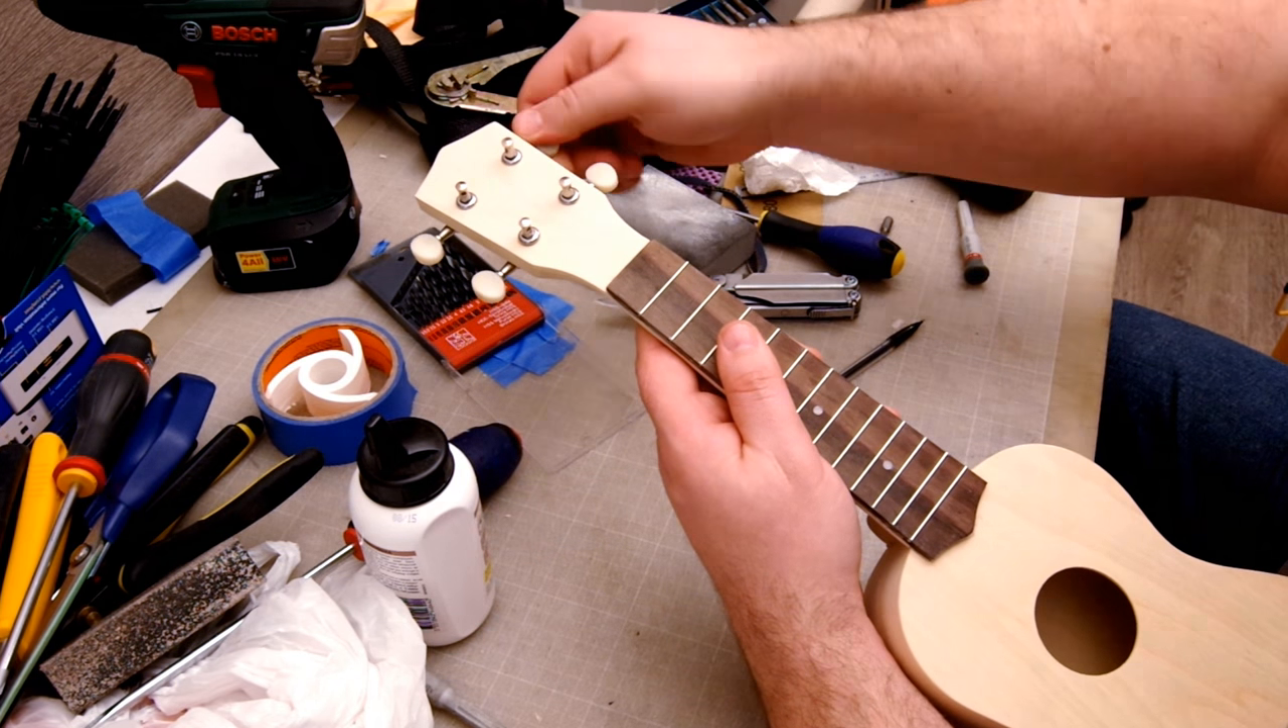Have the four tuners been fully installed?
Yes.